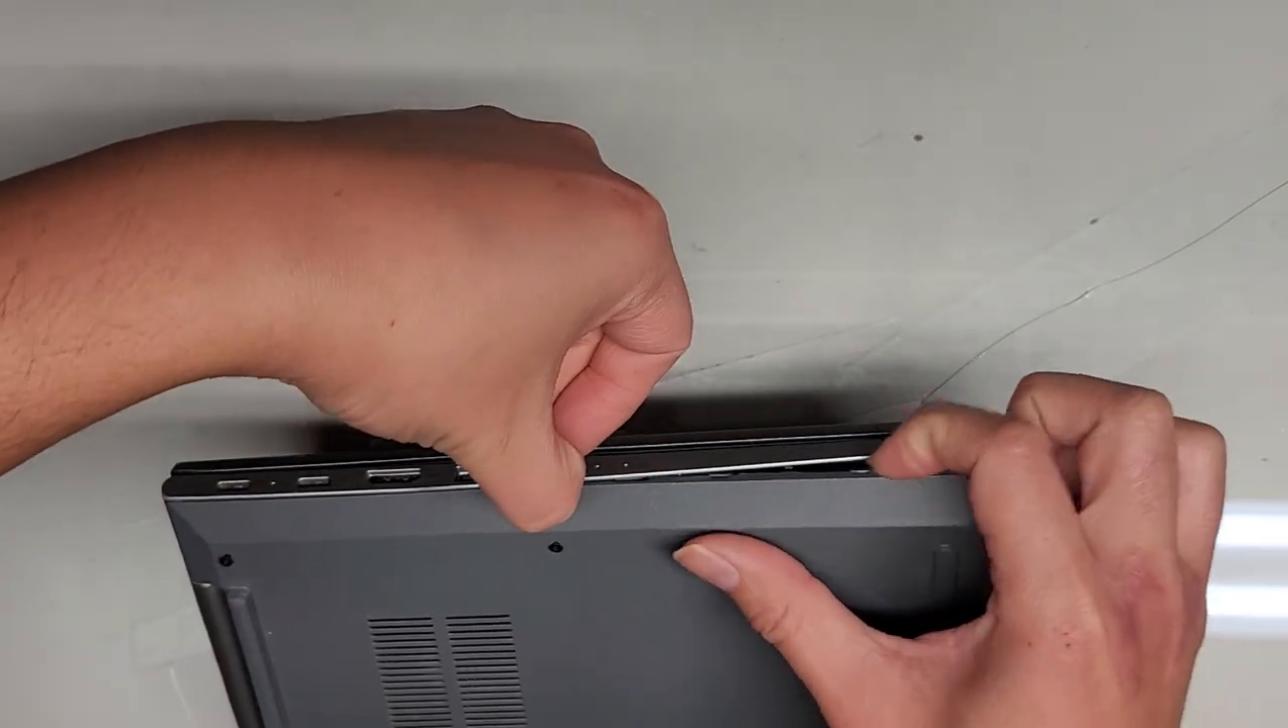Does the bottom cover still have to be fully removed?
Yes.